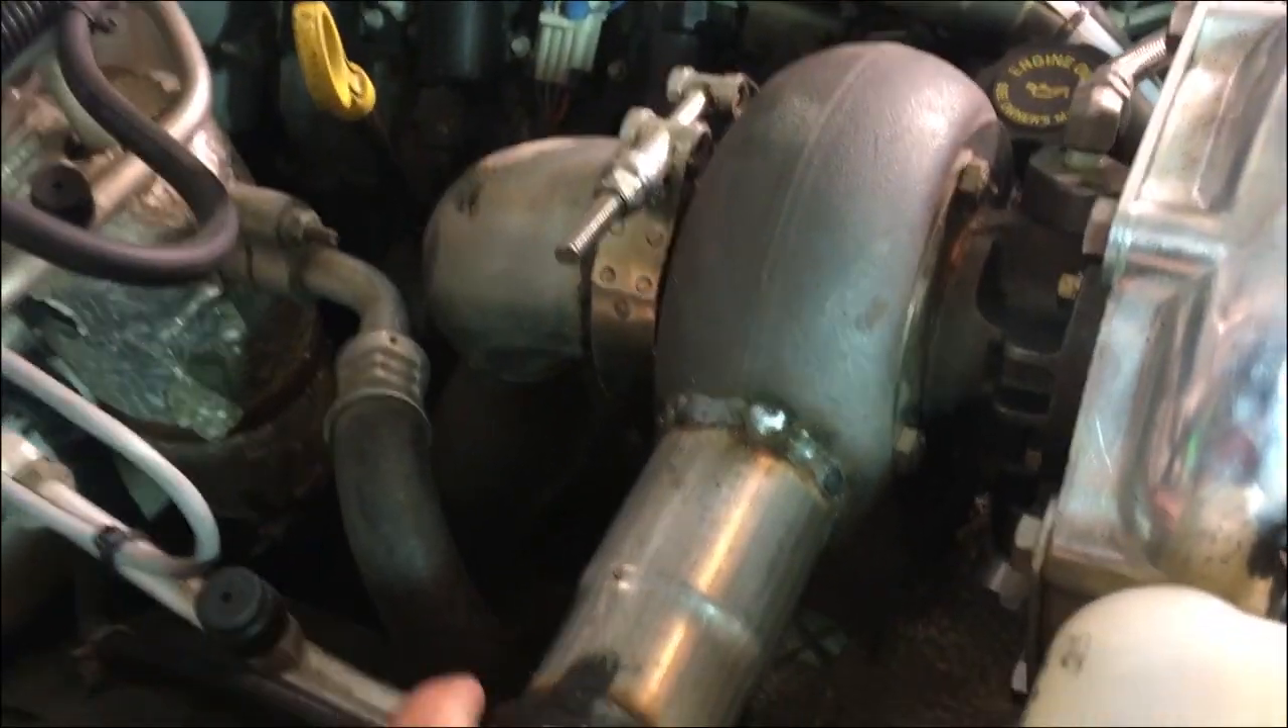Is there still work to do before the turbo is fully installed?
No.